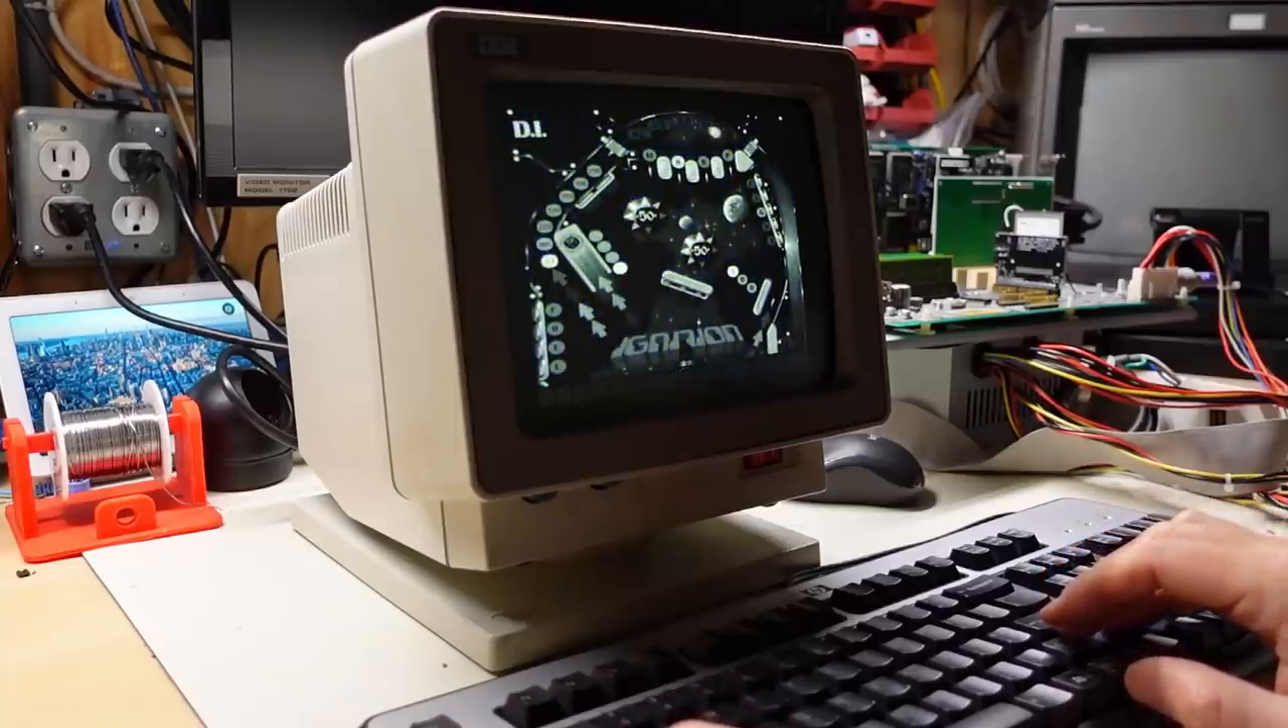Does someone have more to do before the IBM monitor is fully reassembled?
No.